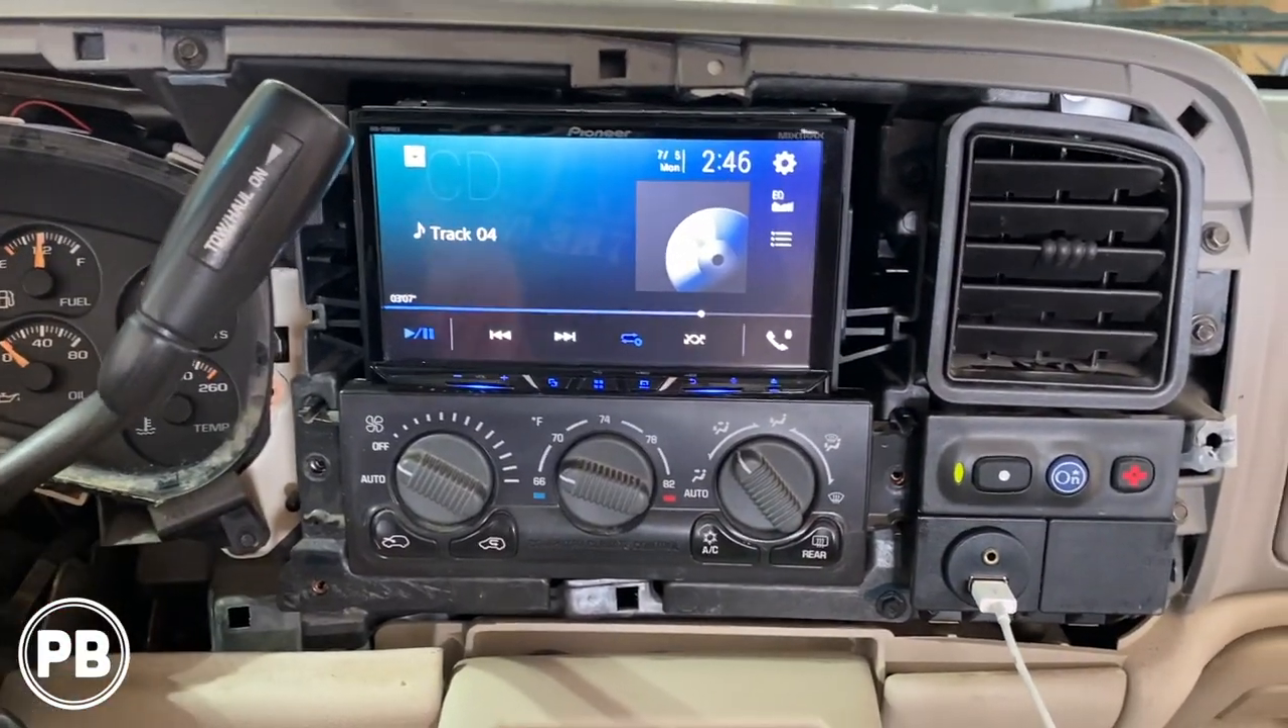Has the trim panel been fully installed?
No.